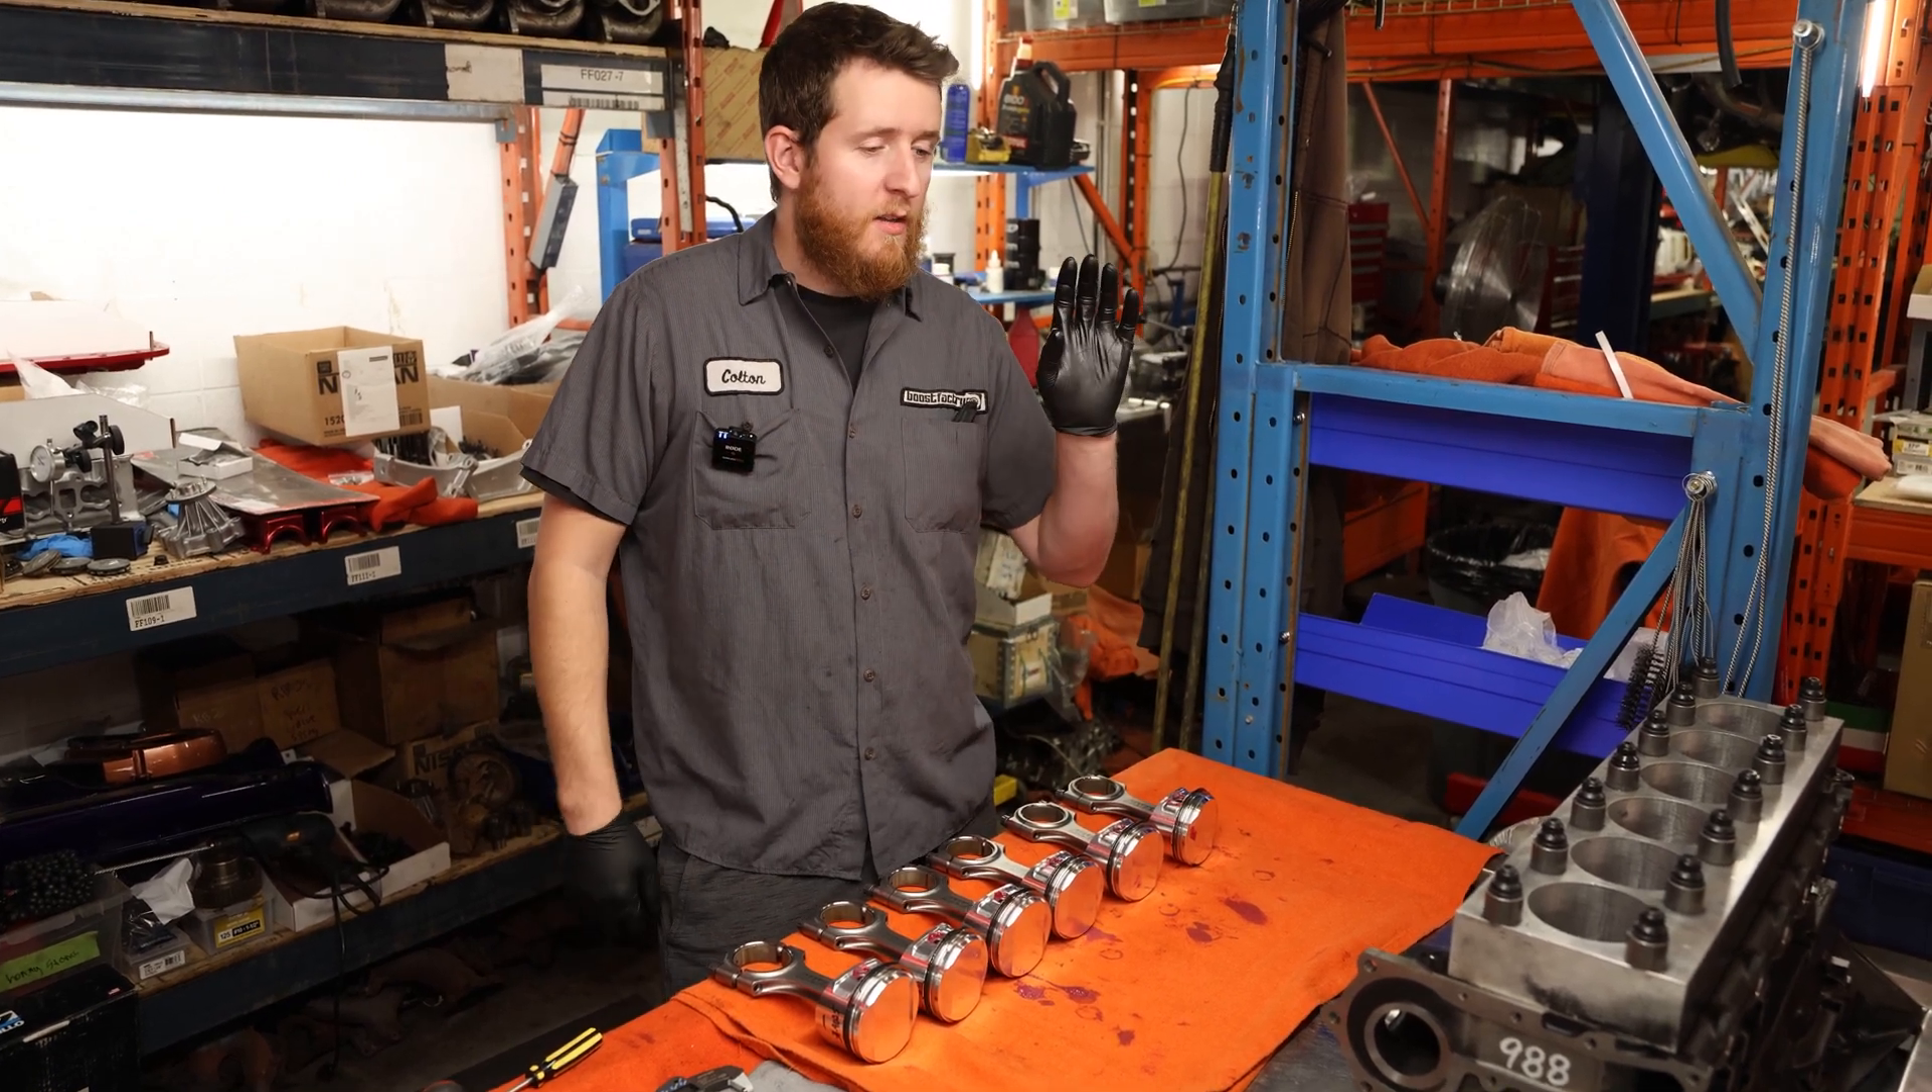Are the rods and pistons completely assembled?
Yes.